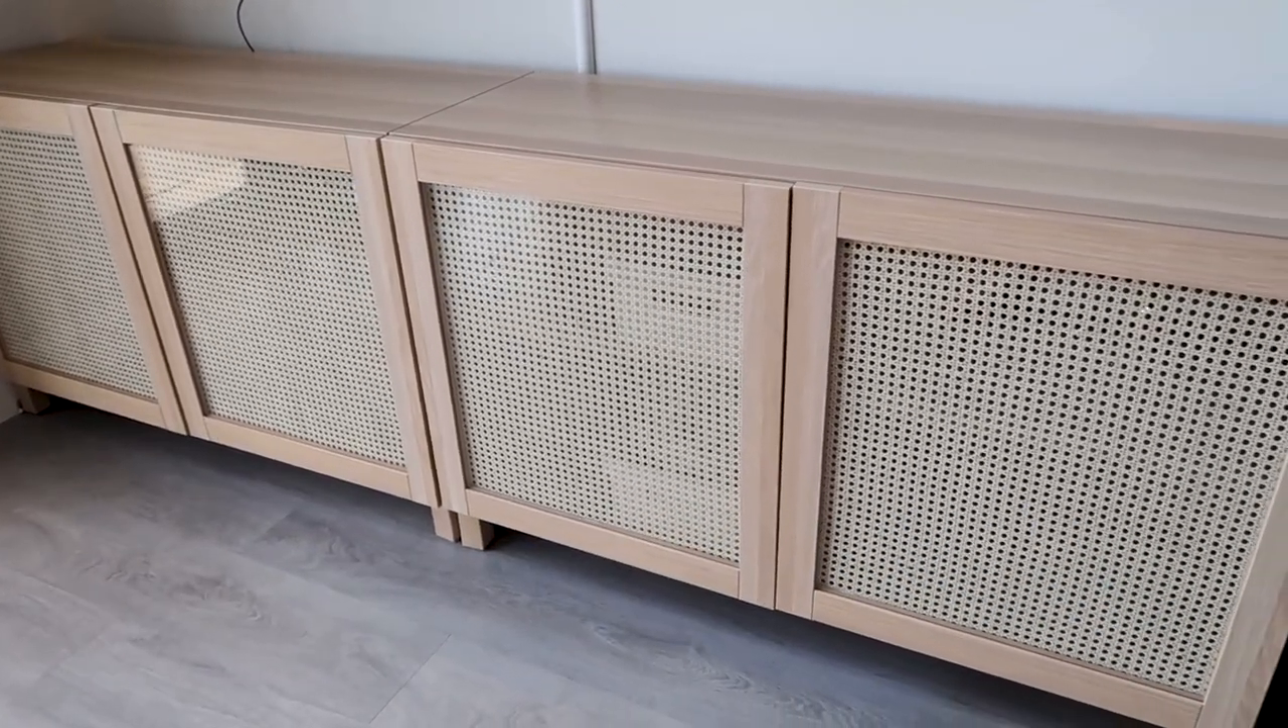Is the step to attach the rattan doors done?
Yes.